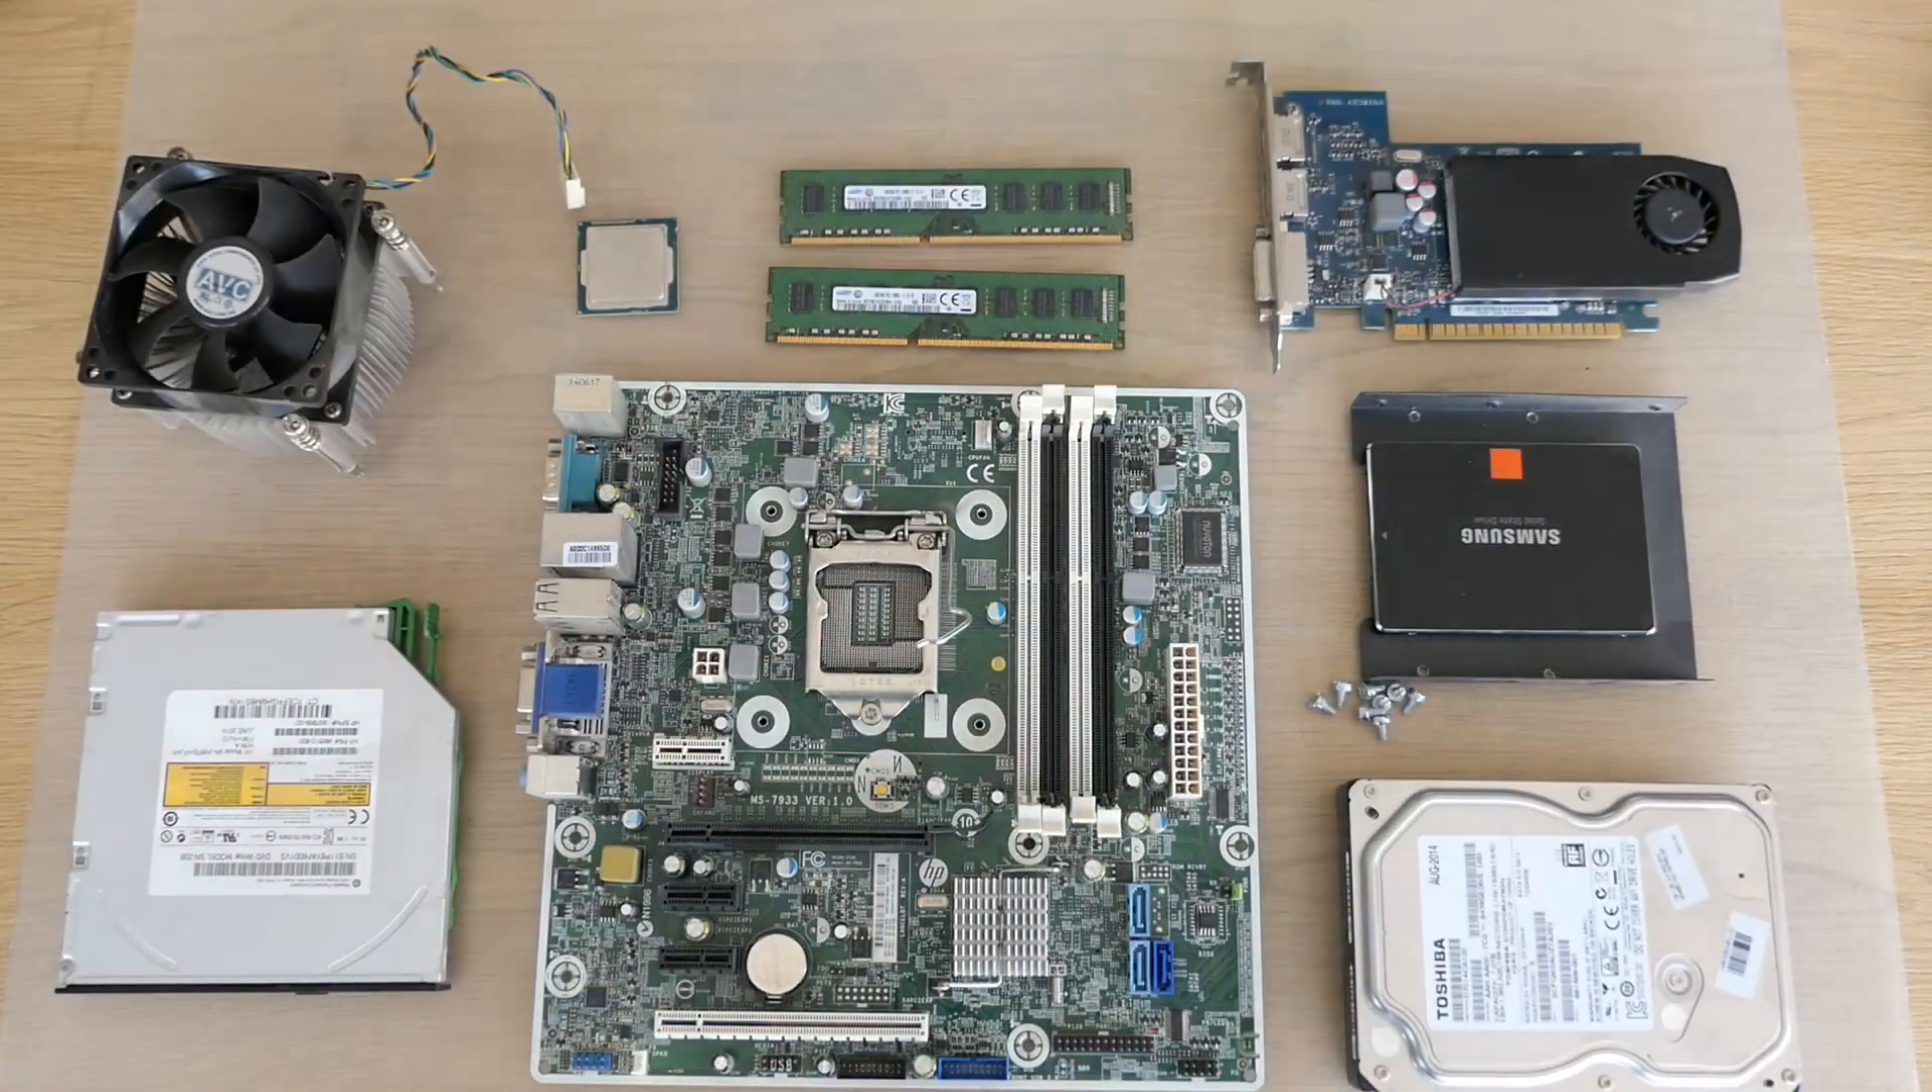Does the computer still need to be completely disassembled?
No.